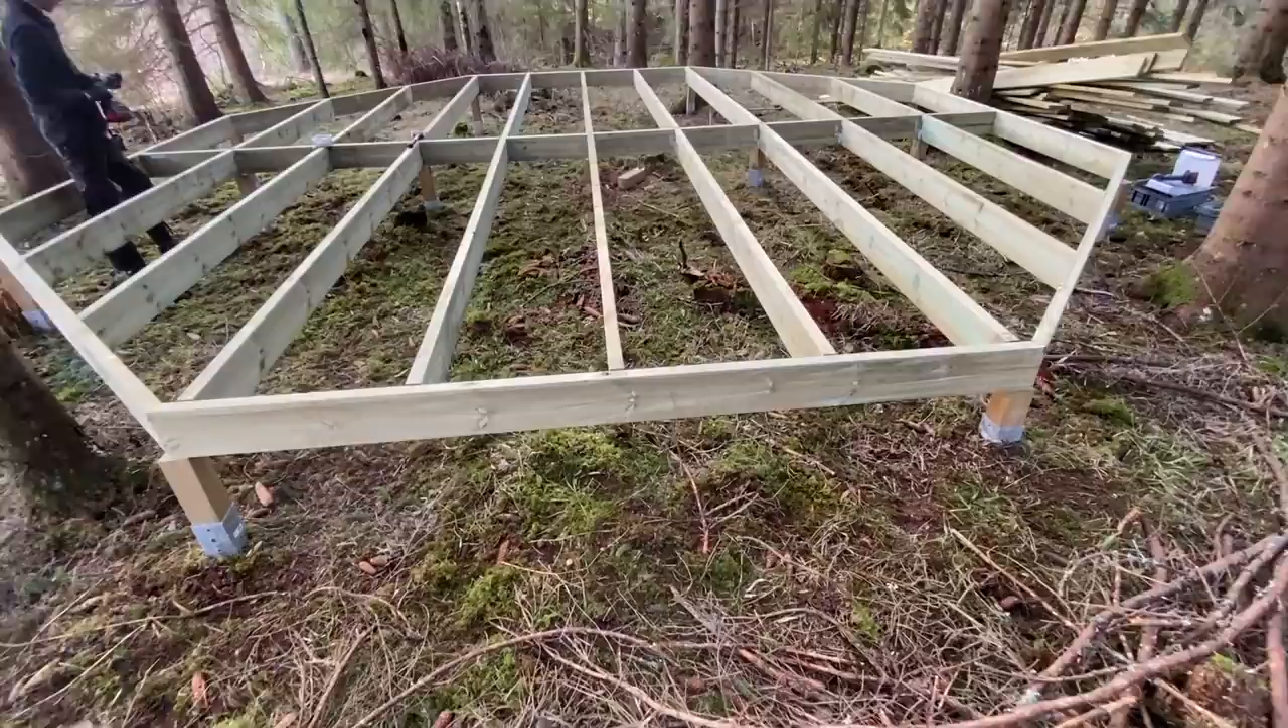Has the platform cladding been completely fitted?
No.